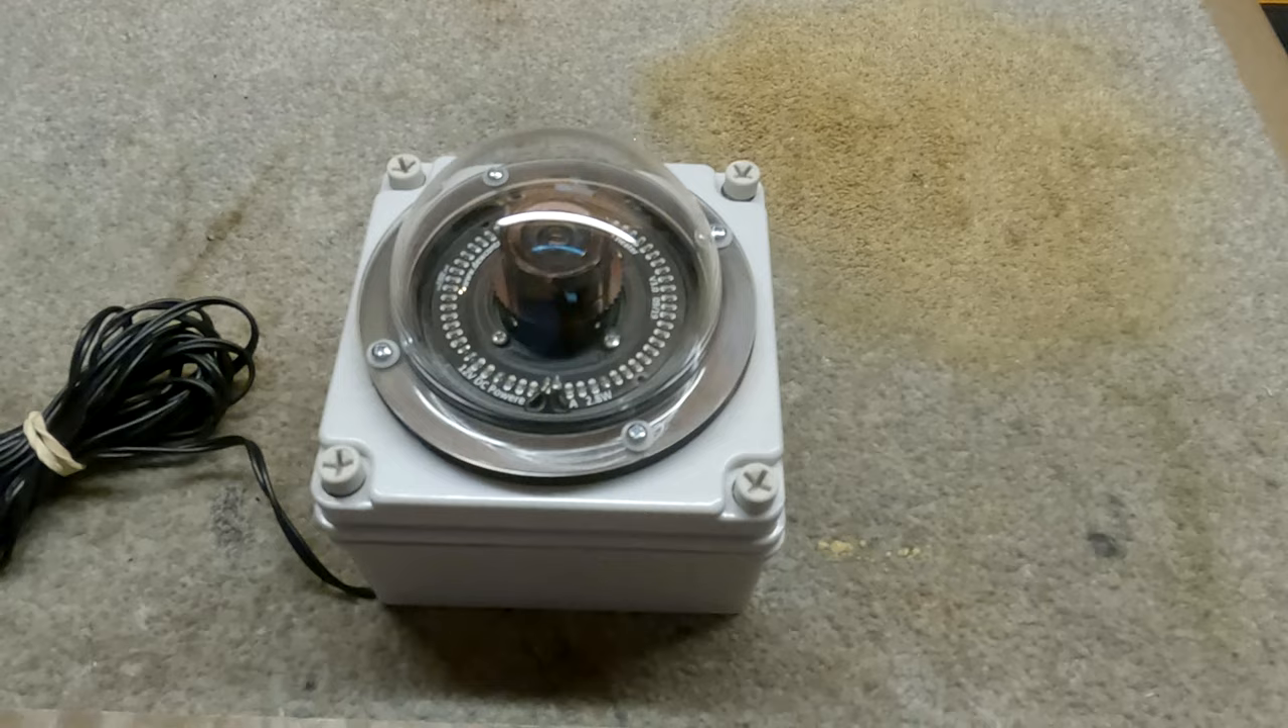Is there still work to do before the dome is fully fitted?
No.